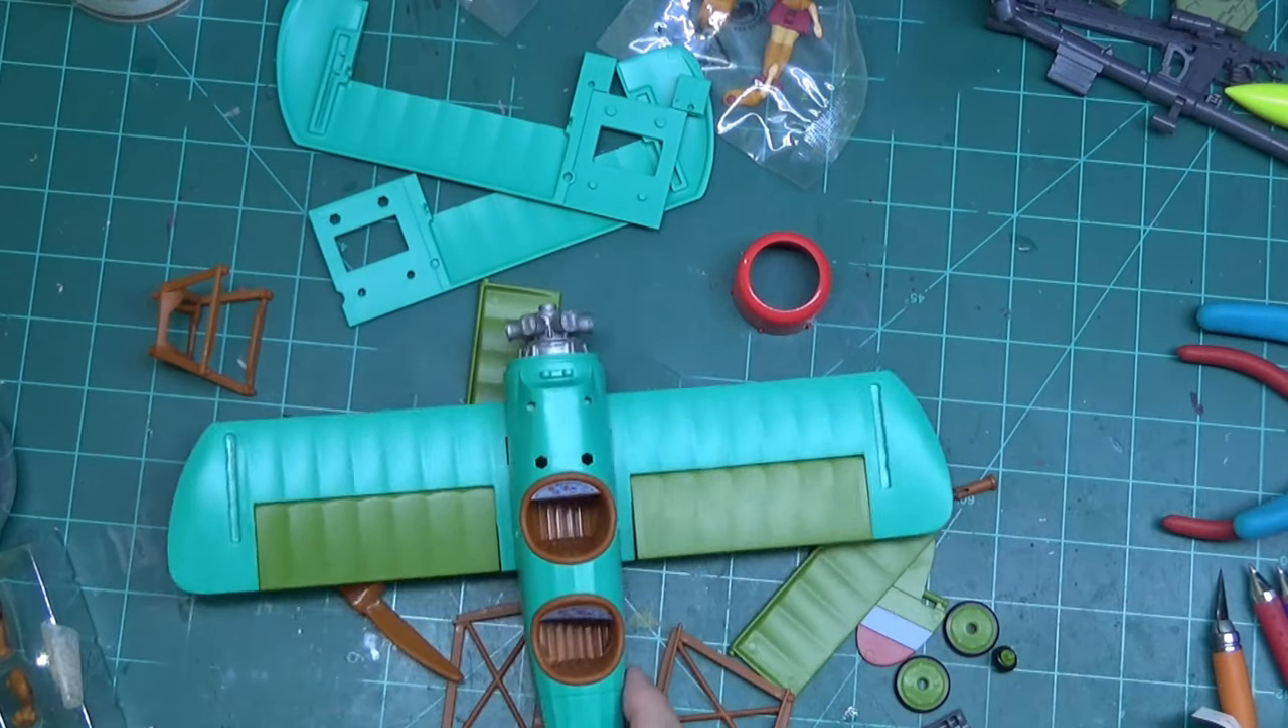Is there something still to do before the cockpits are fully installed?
No.